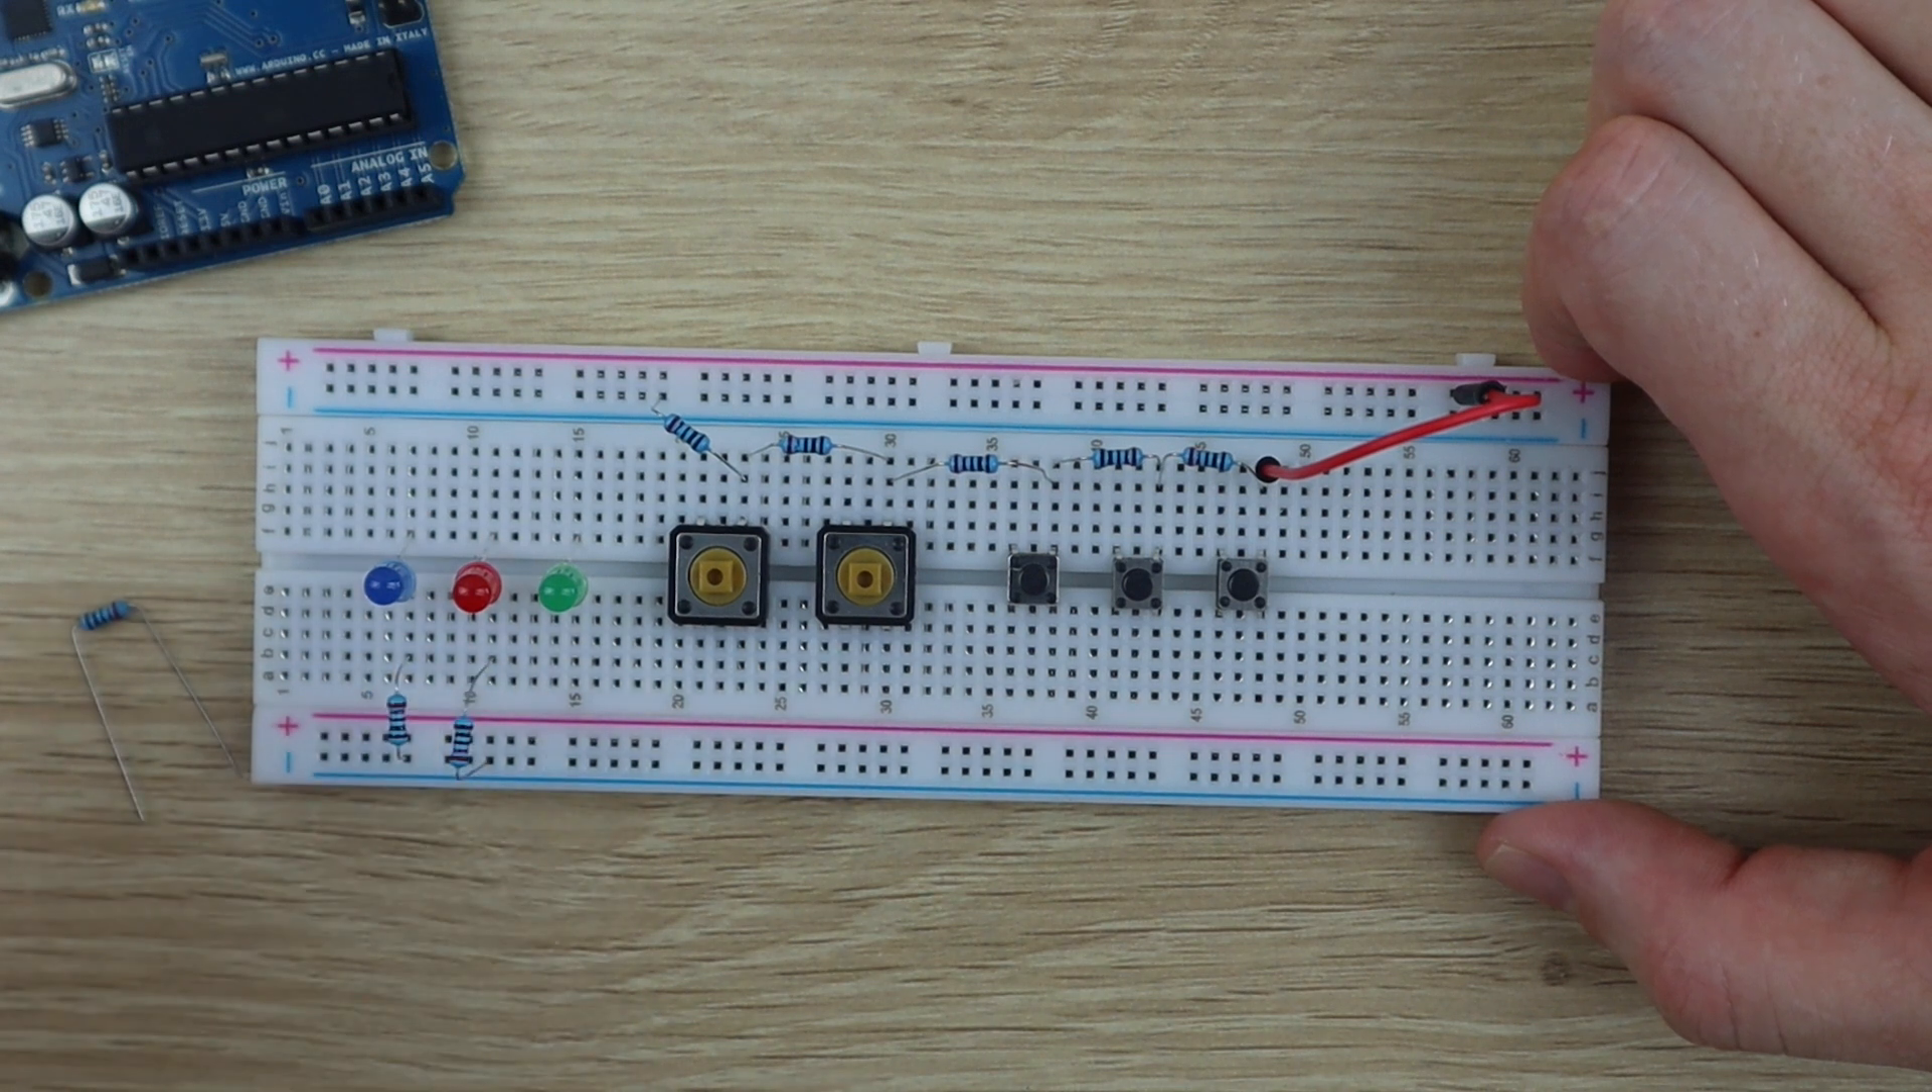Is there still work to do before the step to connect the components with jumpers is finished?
Yes.